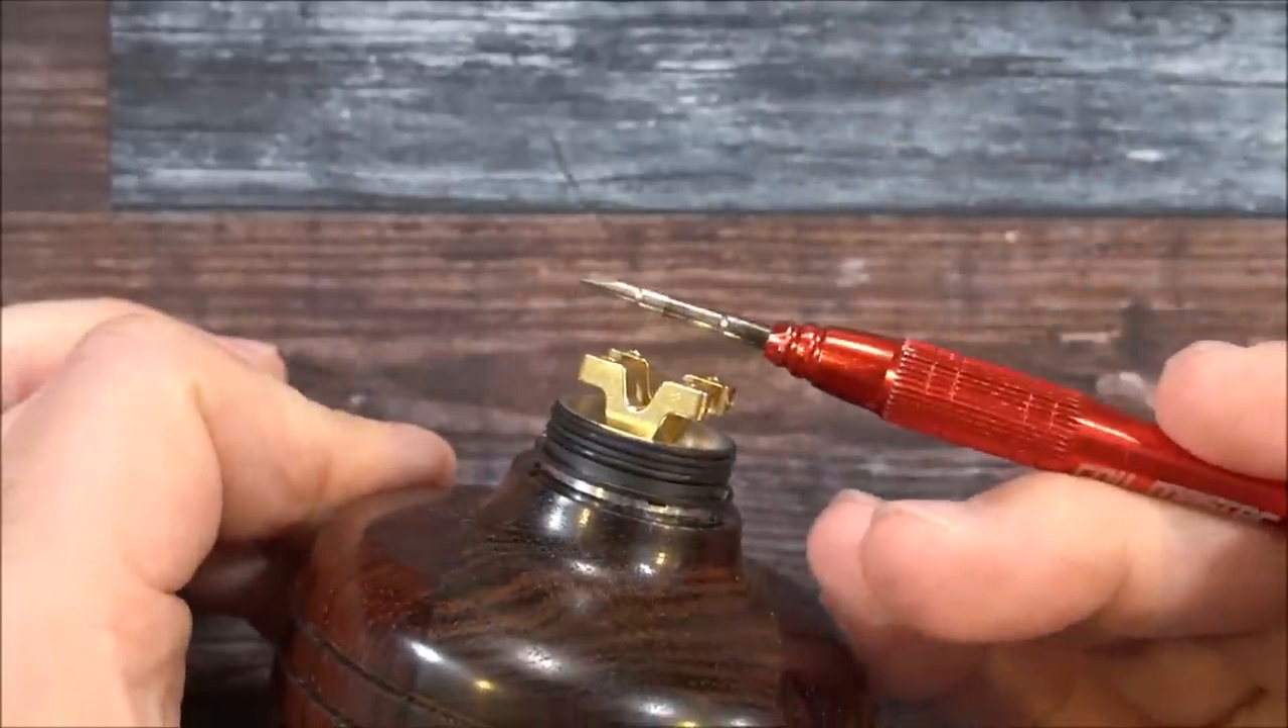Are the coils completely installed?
No.